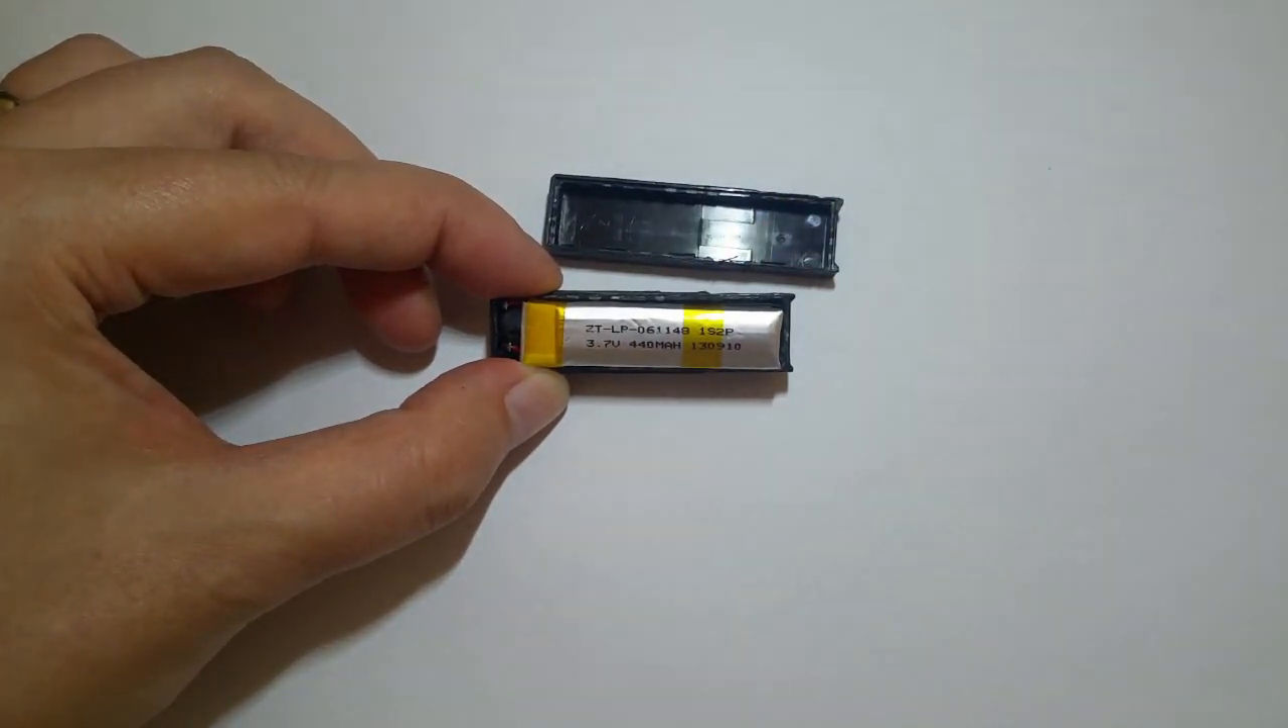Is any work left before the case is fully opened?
No.